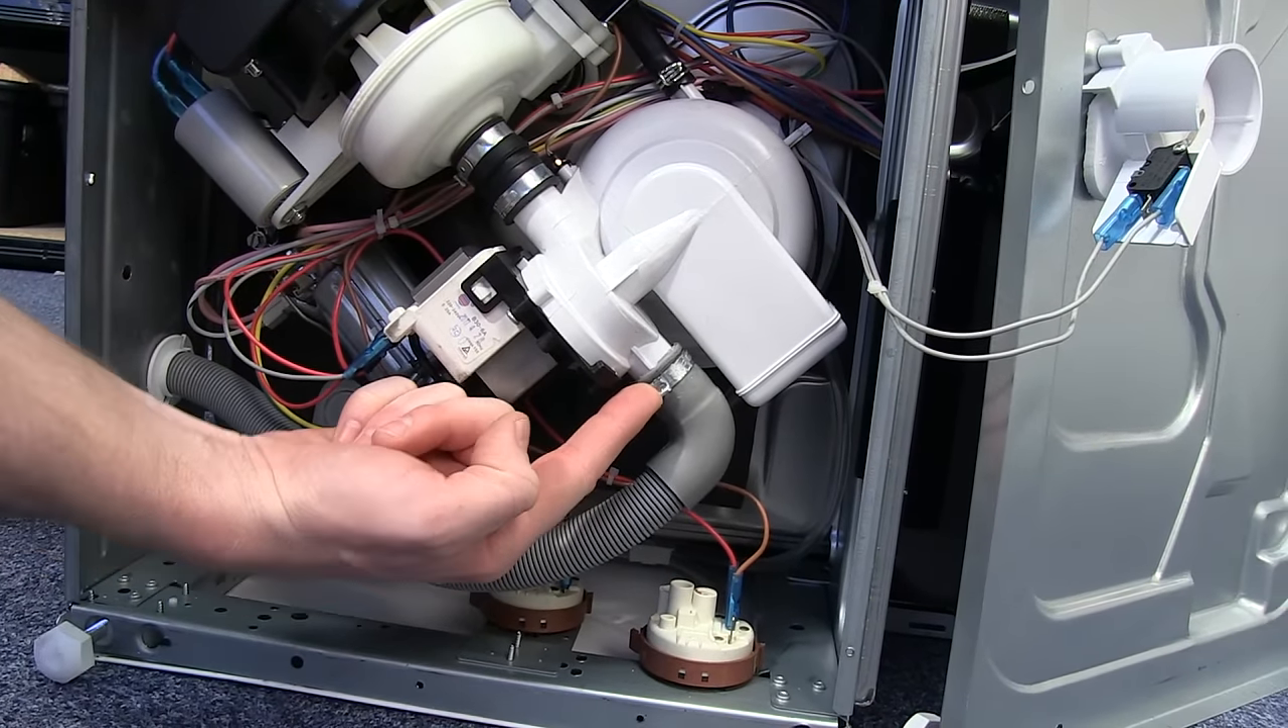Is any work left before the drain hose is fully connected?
No.